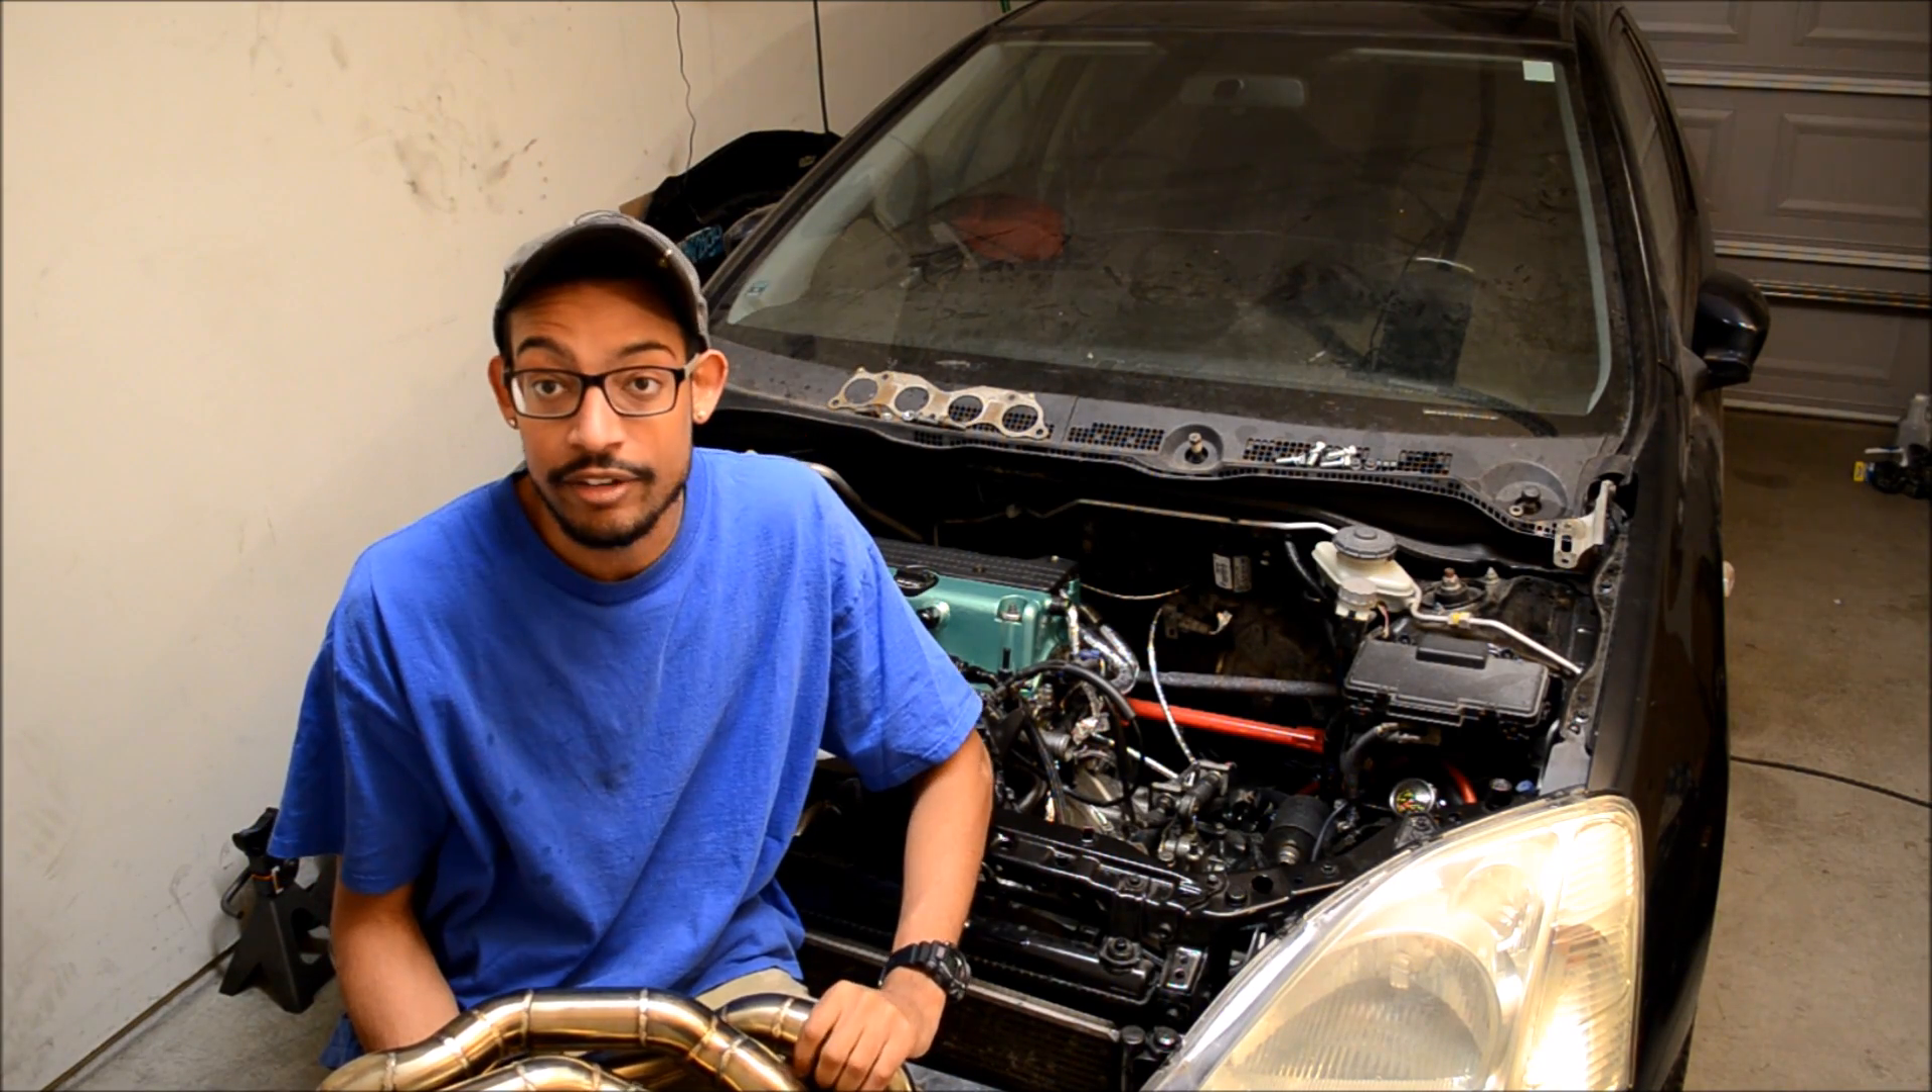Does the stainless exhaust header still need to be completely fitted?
Yes.